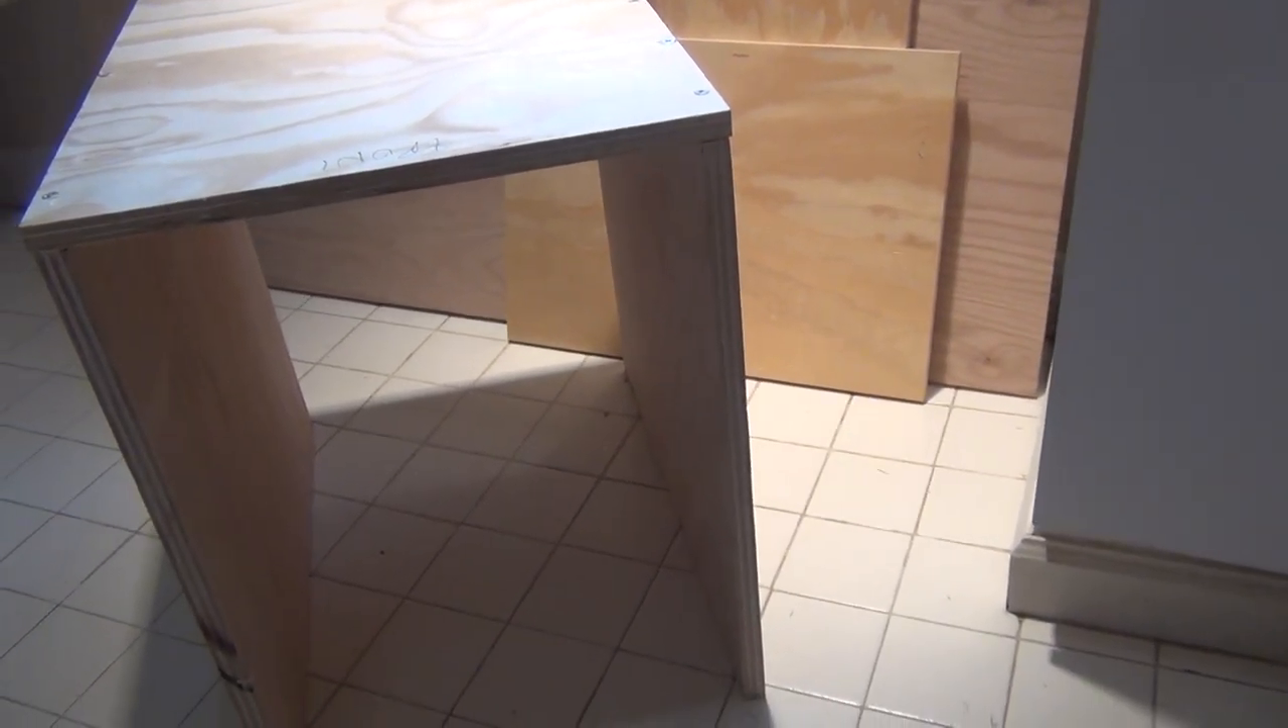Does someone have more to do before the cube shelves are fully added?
Yes.